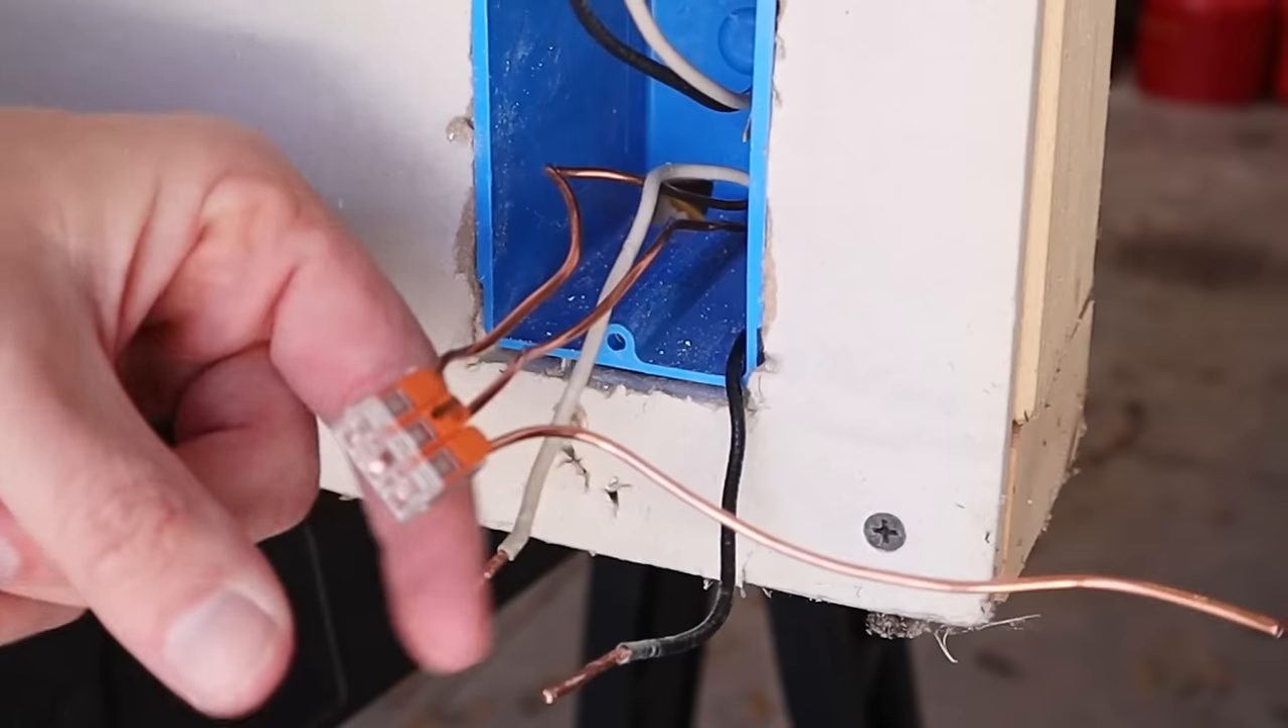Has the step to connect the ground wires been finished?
Yes.